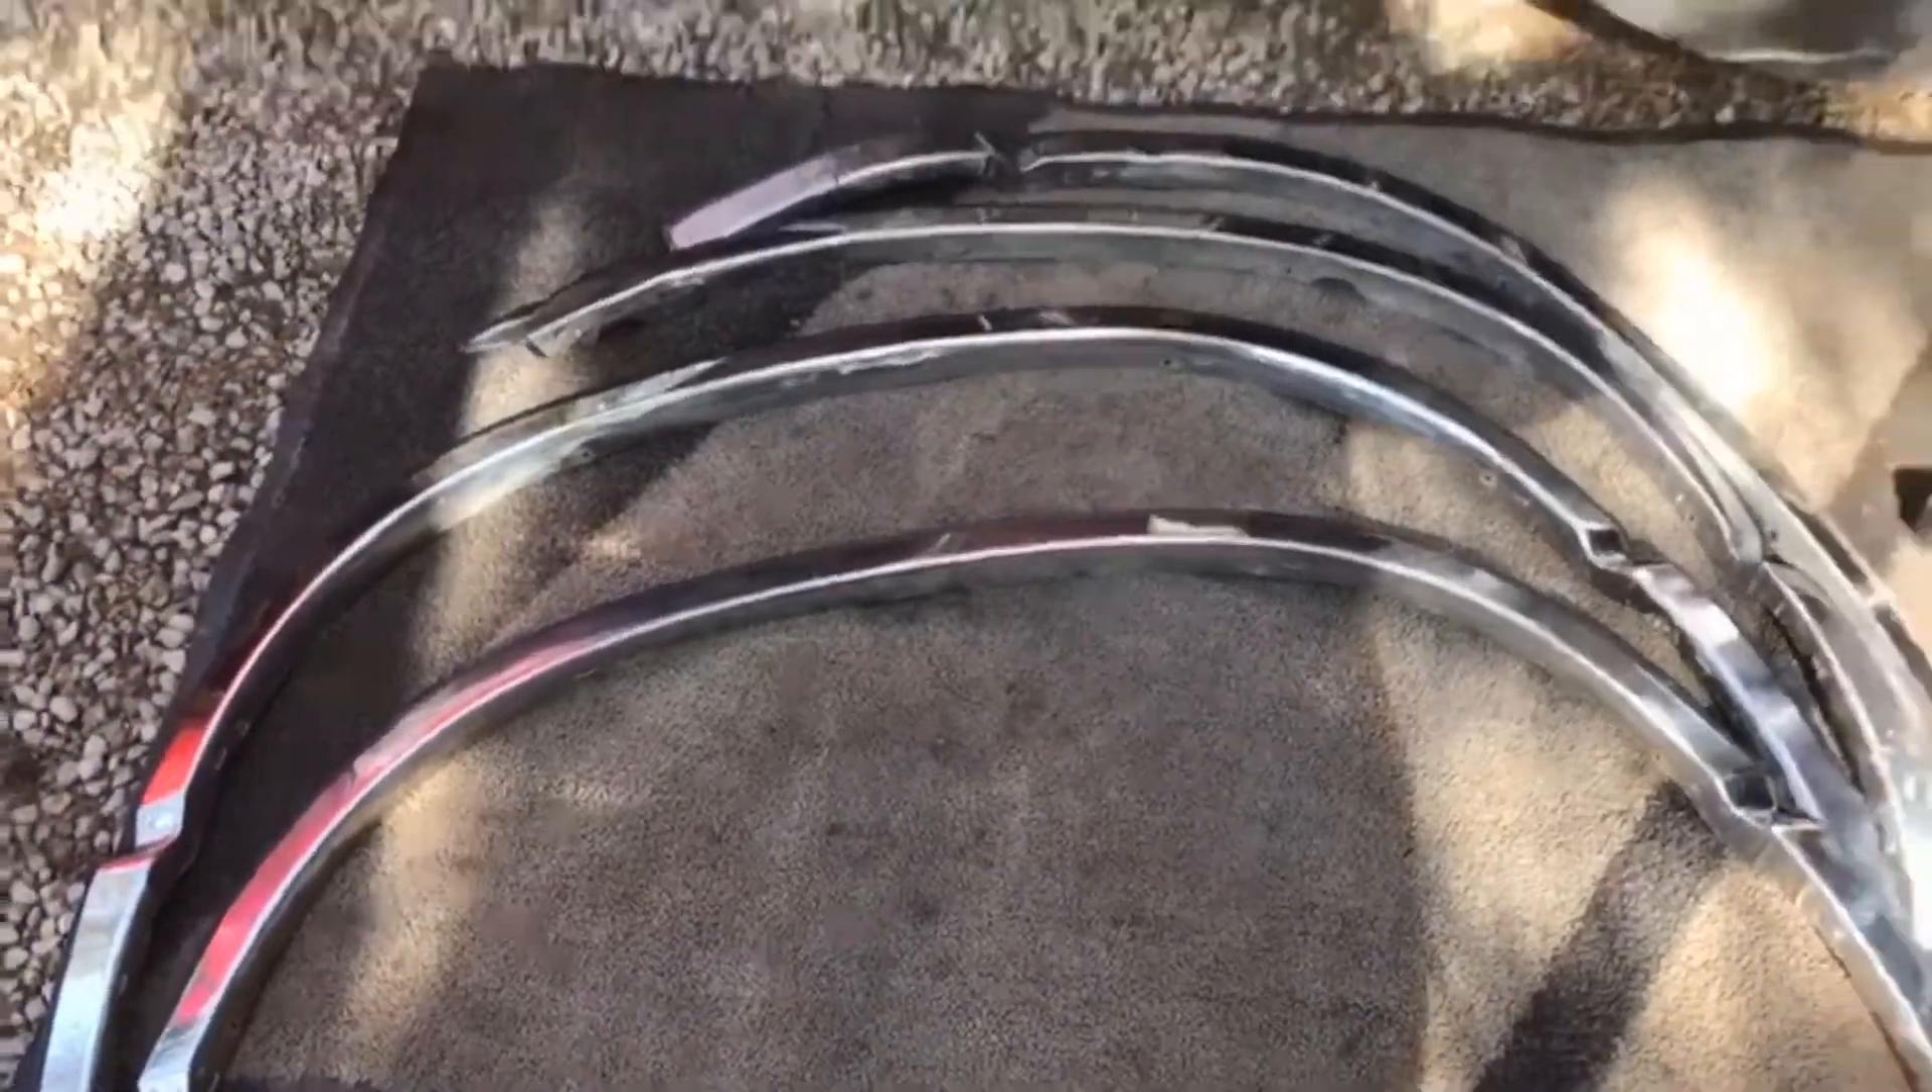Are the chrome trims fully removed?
Yes.